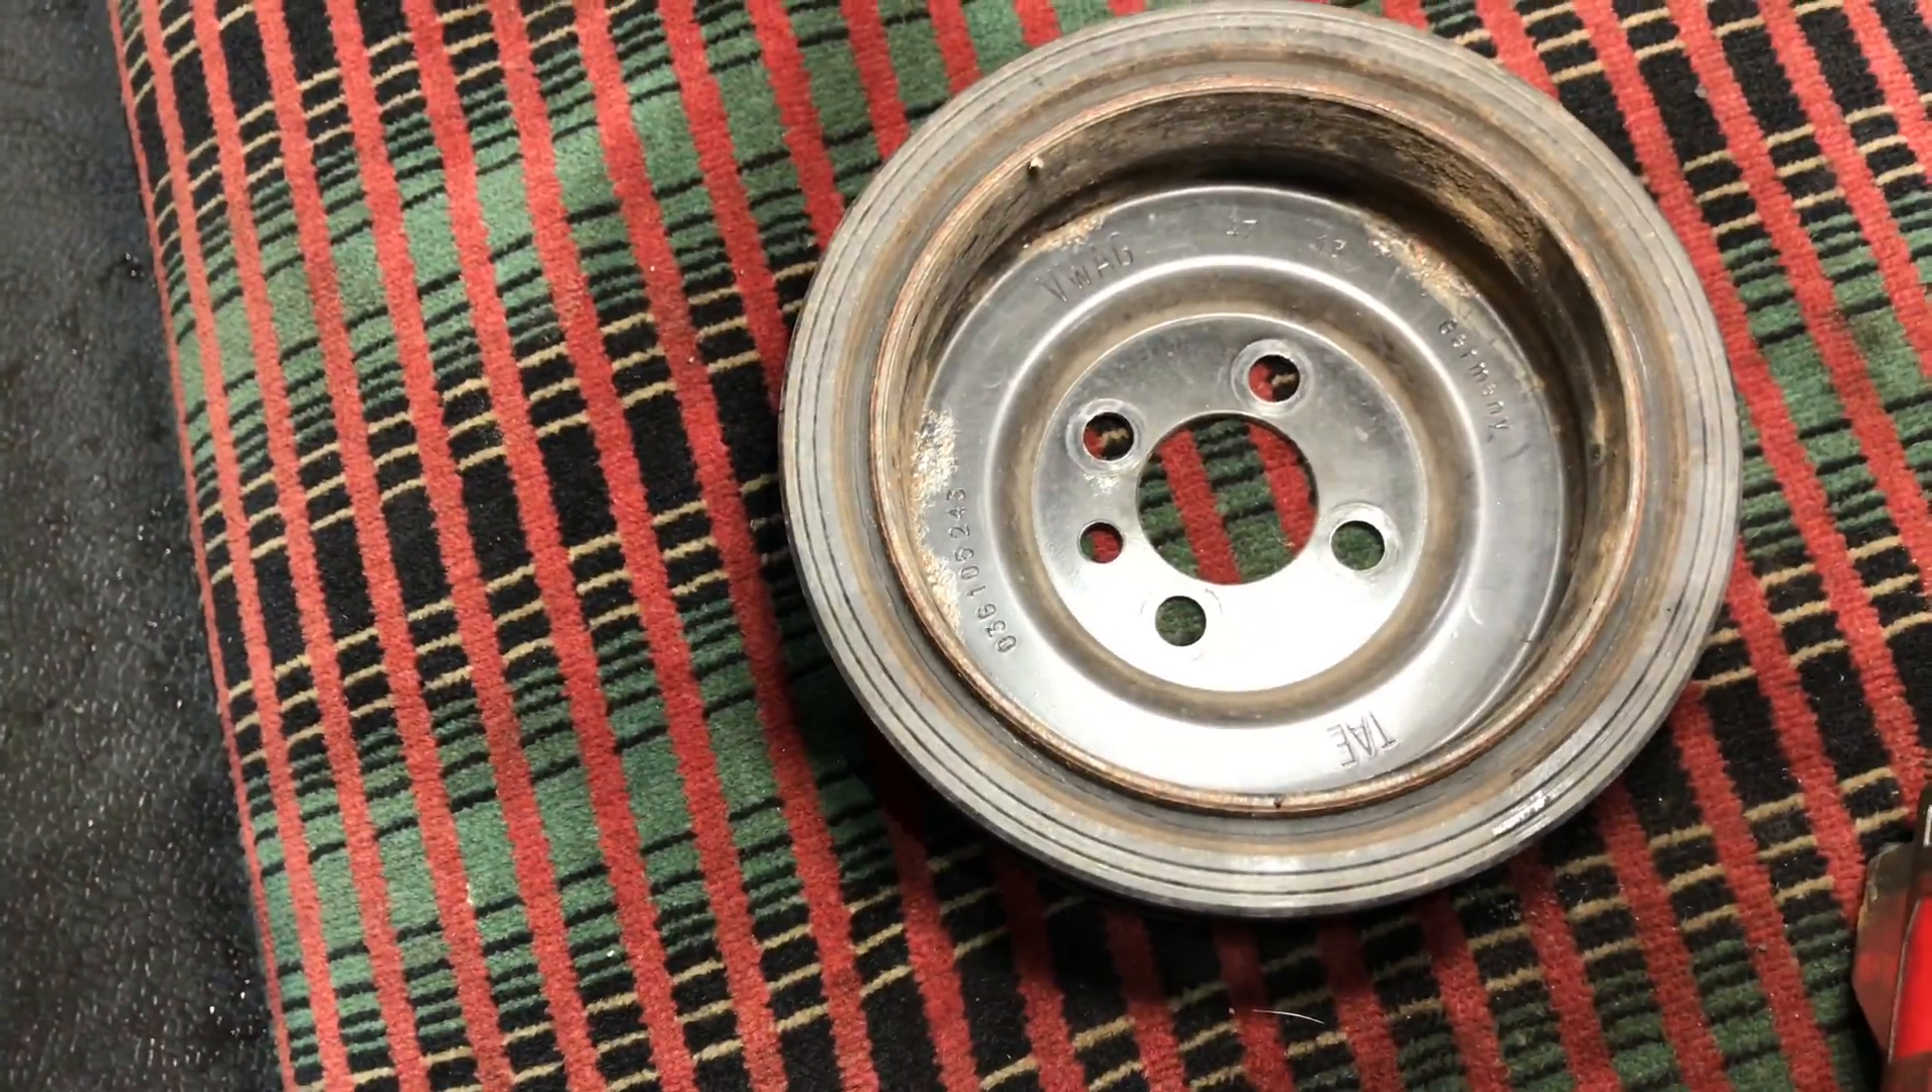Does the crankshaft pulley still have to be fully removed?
No.